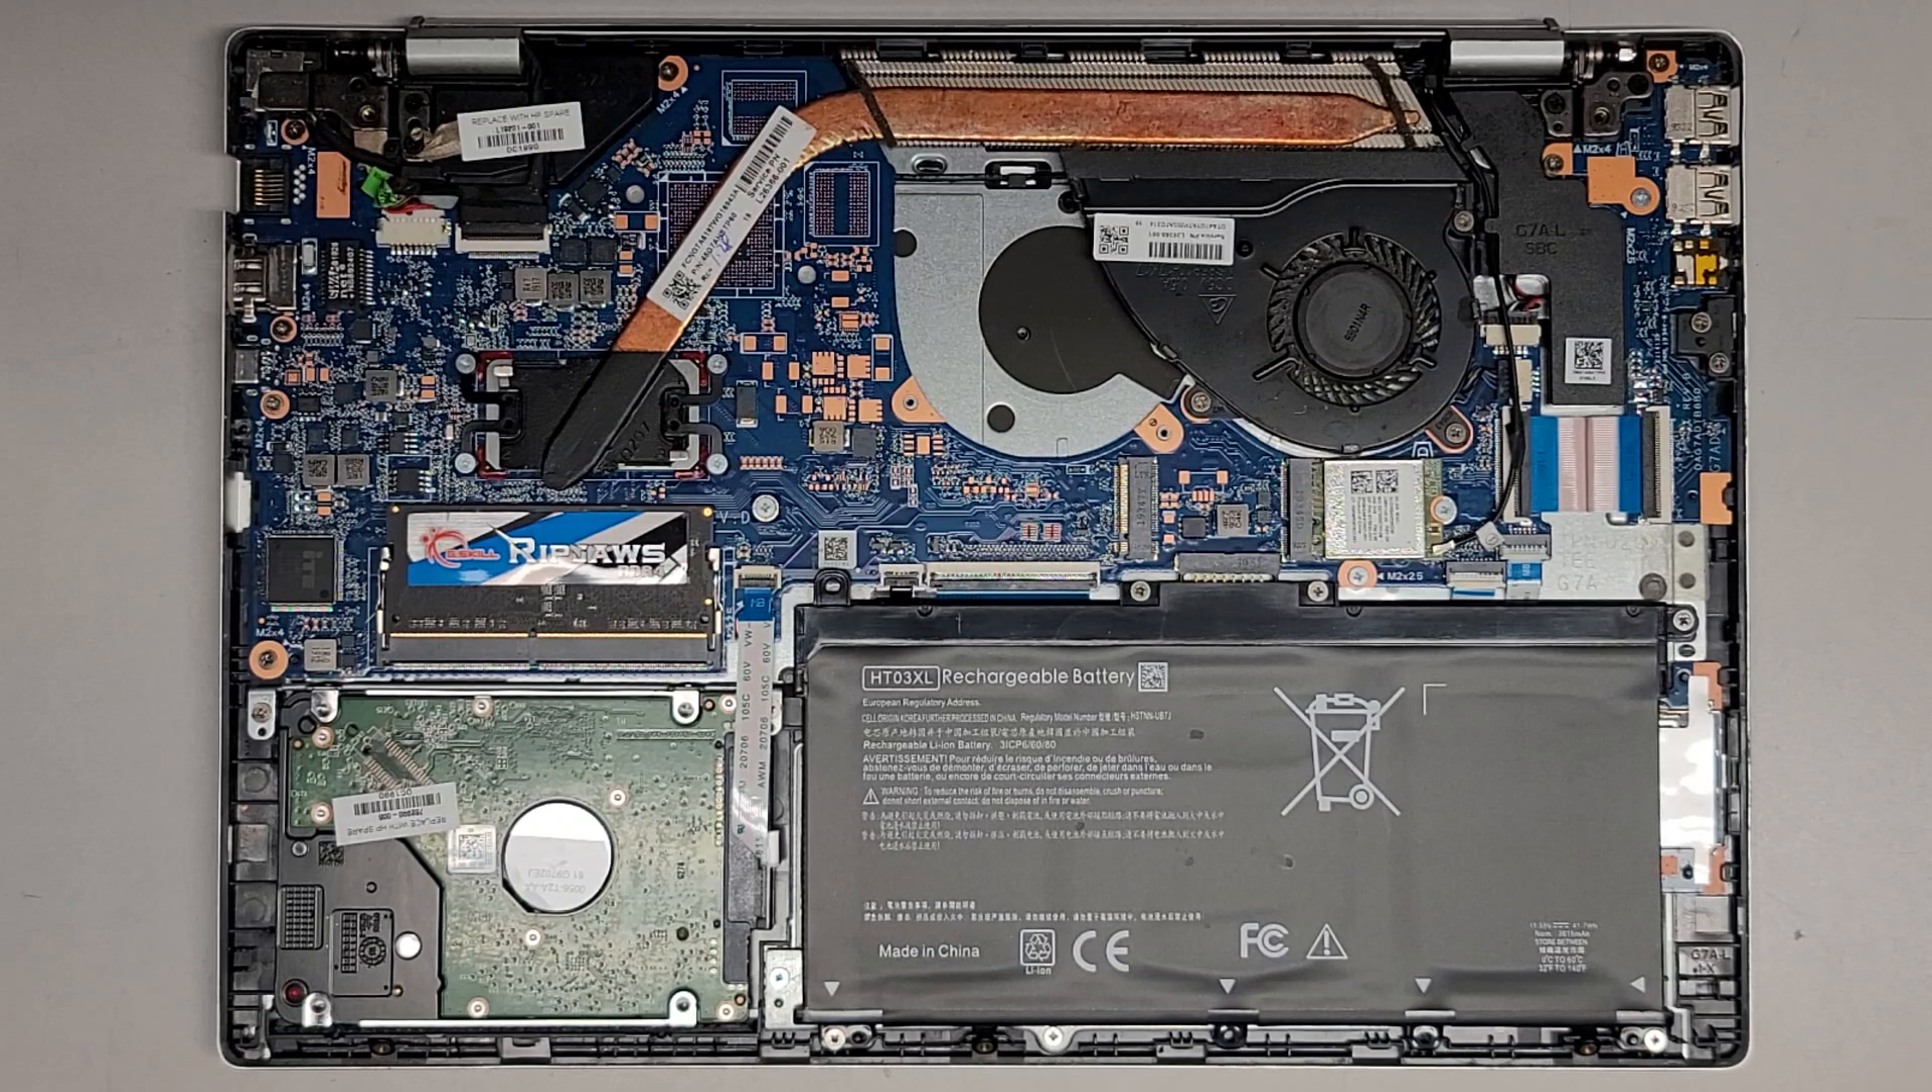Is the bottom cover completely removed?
Yes.